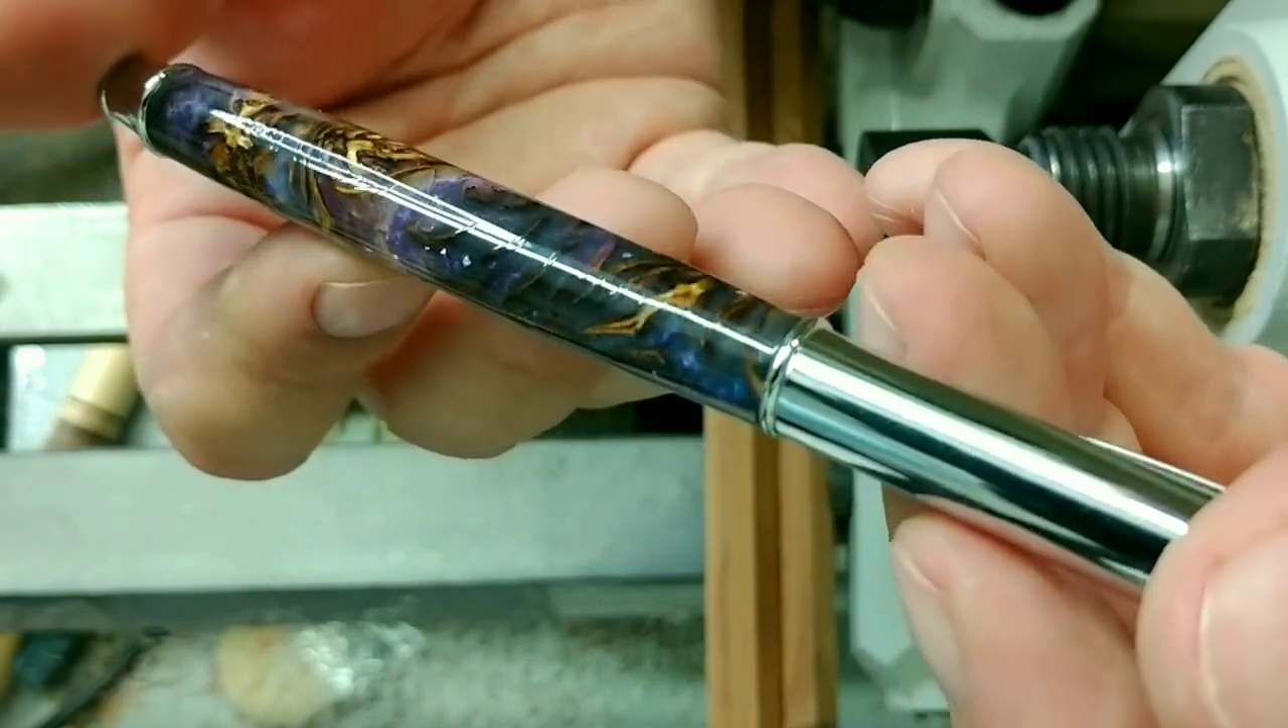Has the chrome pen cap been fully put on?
Yes.